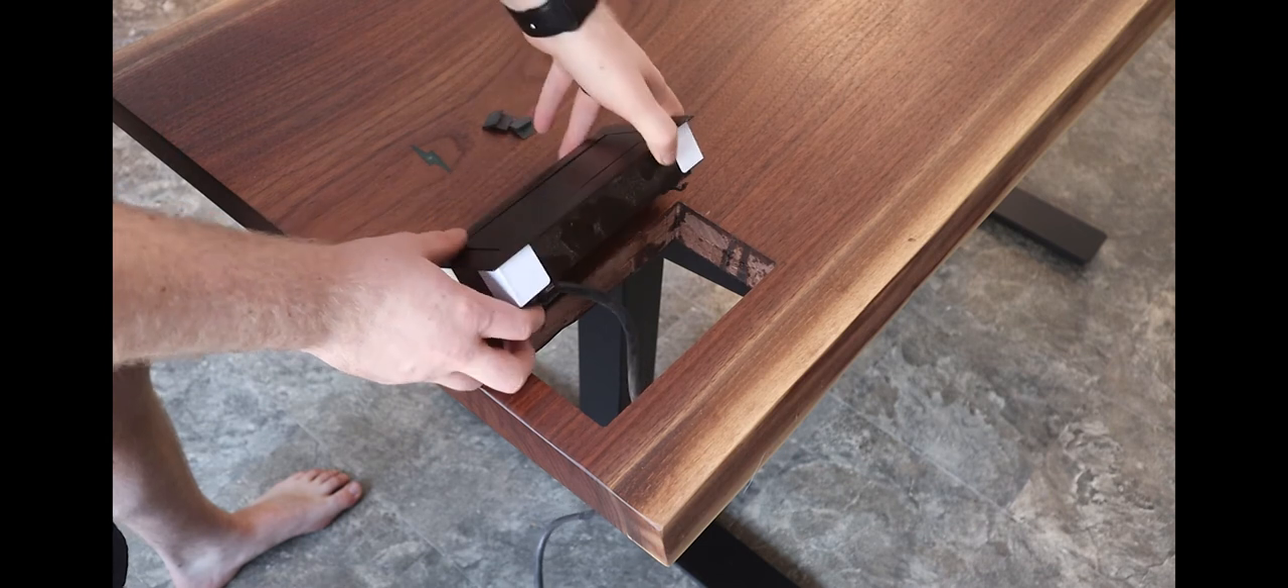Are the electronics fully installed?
No.